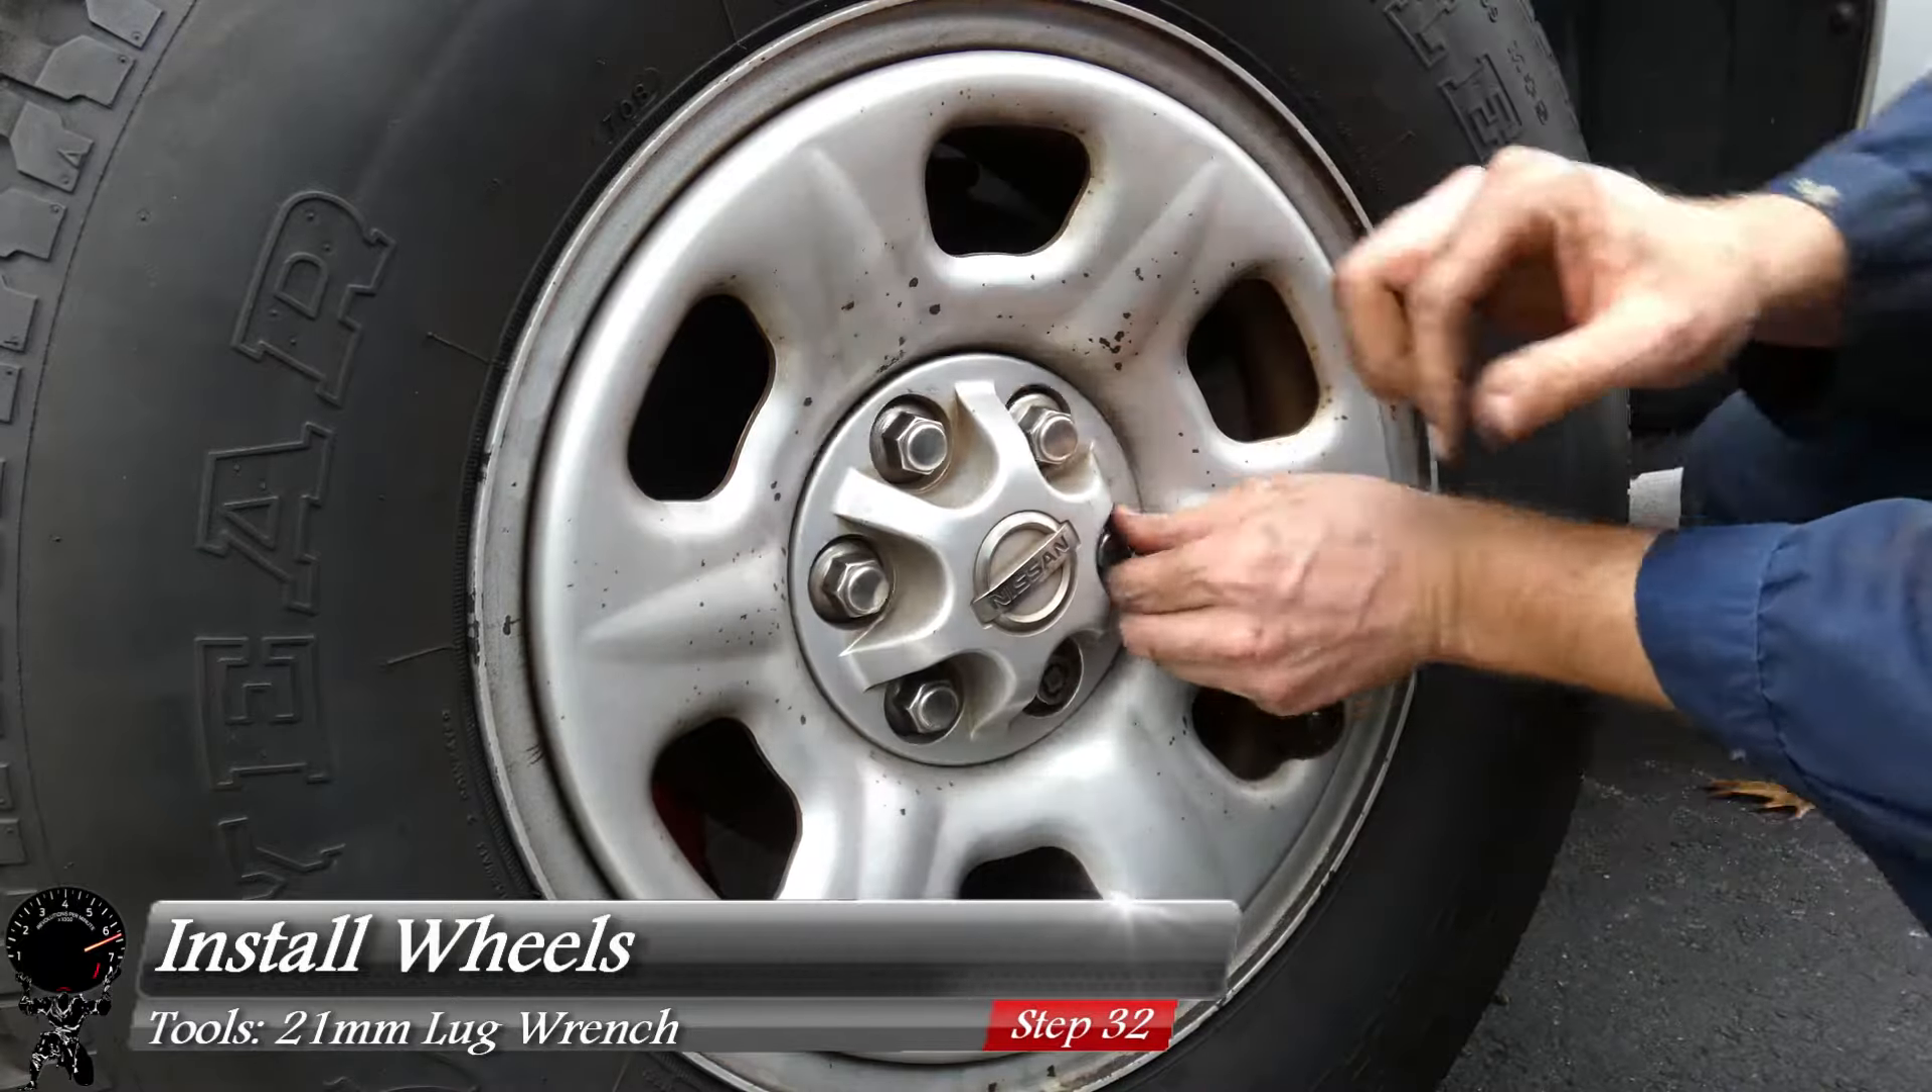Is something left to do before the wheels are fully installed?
Yes.